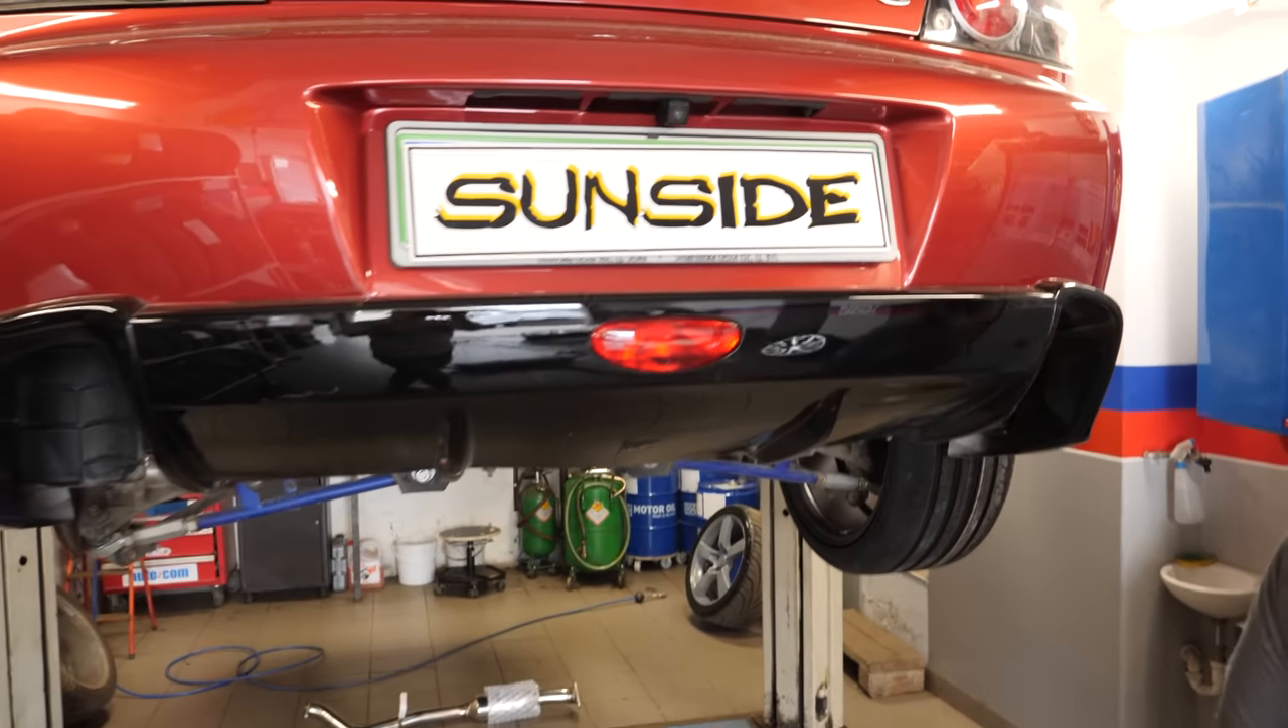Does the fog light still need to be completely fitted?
No.